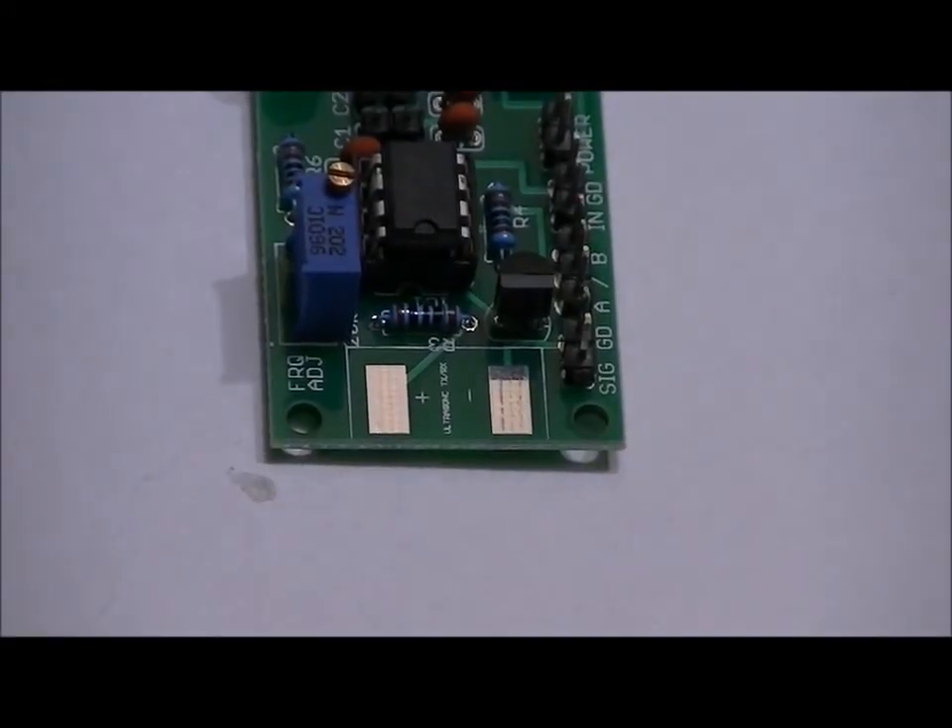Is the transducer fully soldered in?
No.